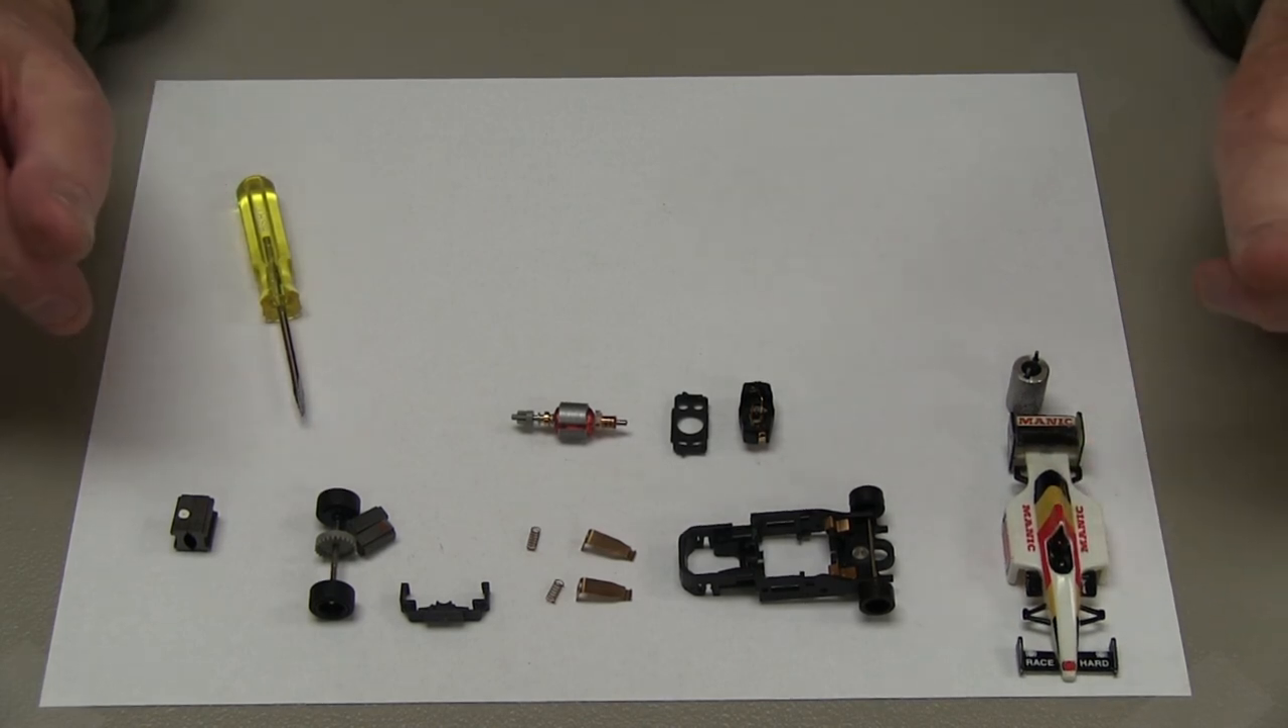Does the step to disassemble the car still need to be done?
No.